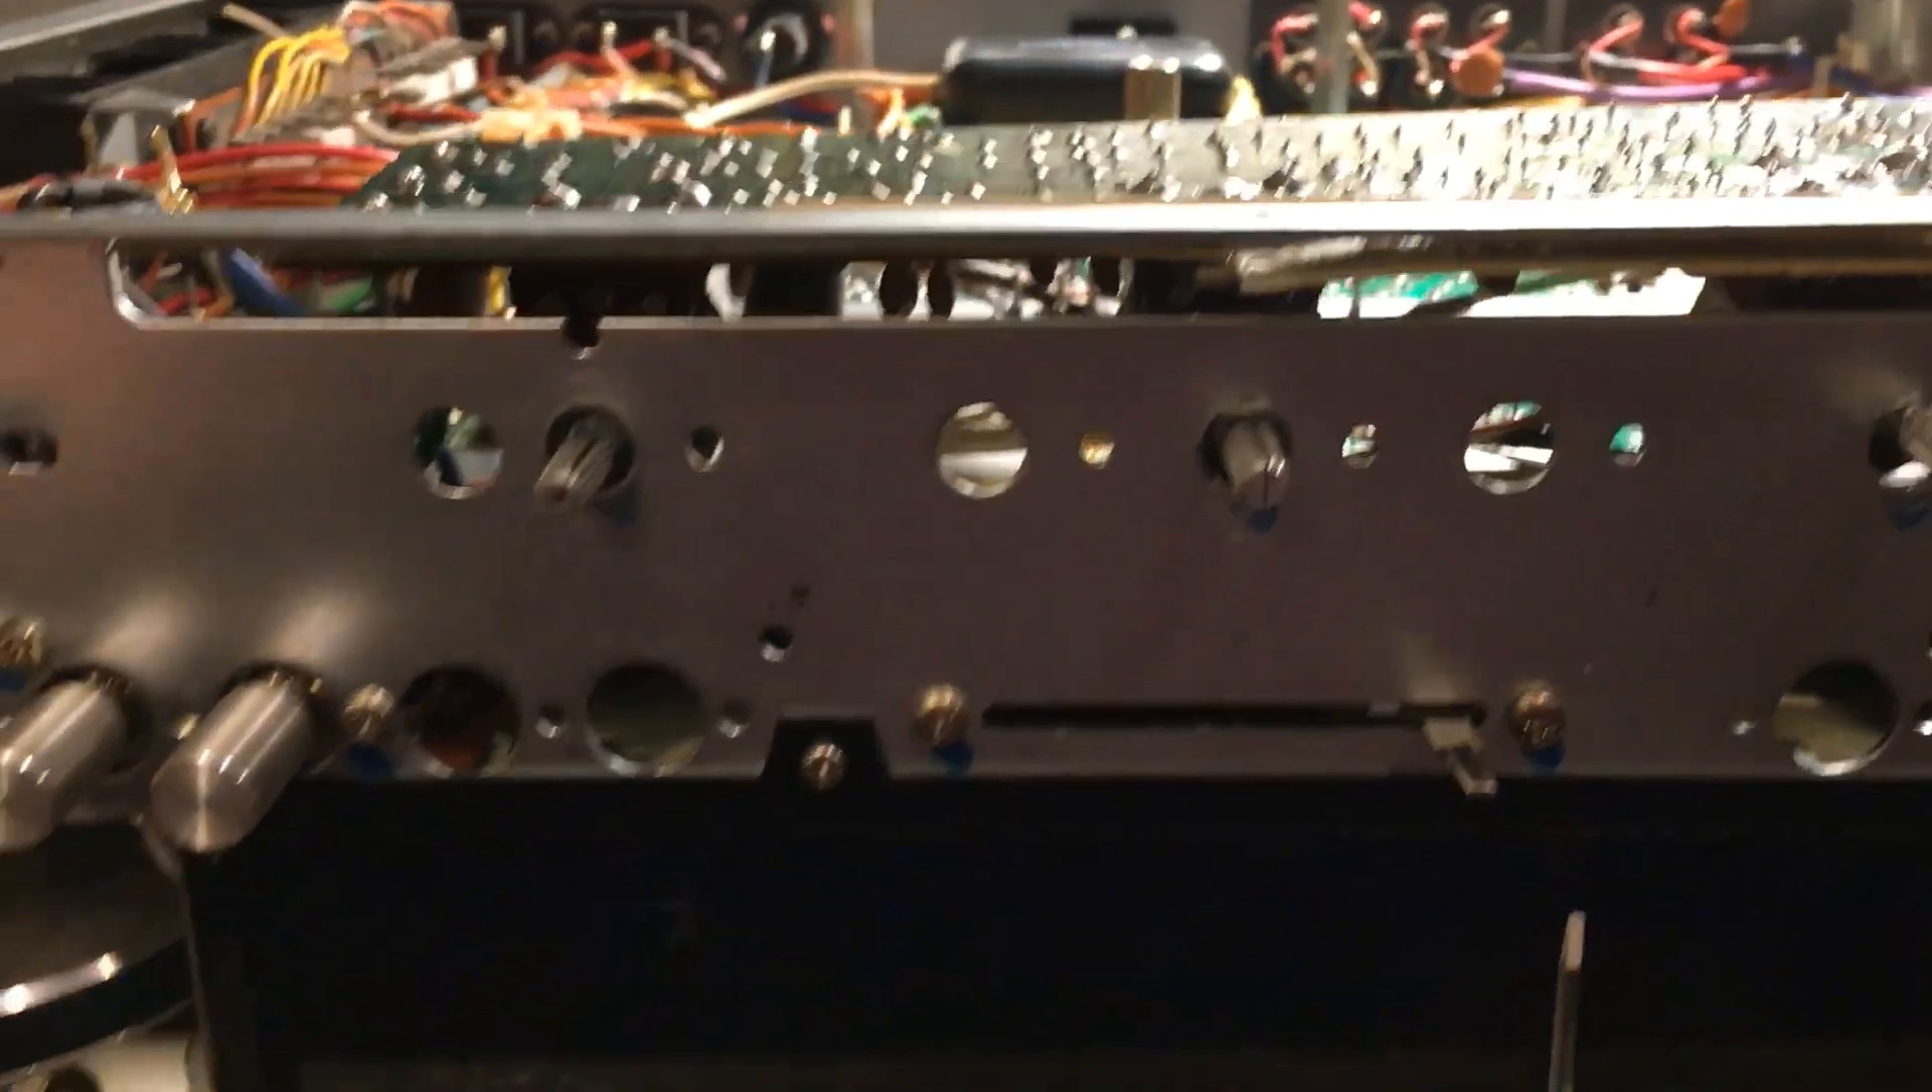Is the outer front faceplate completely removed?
Yes.